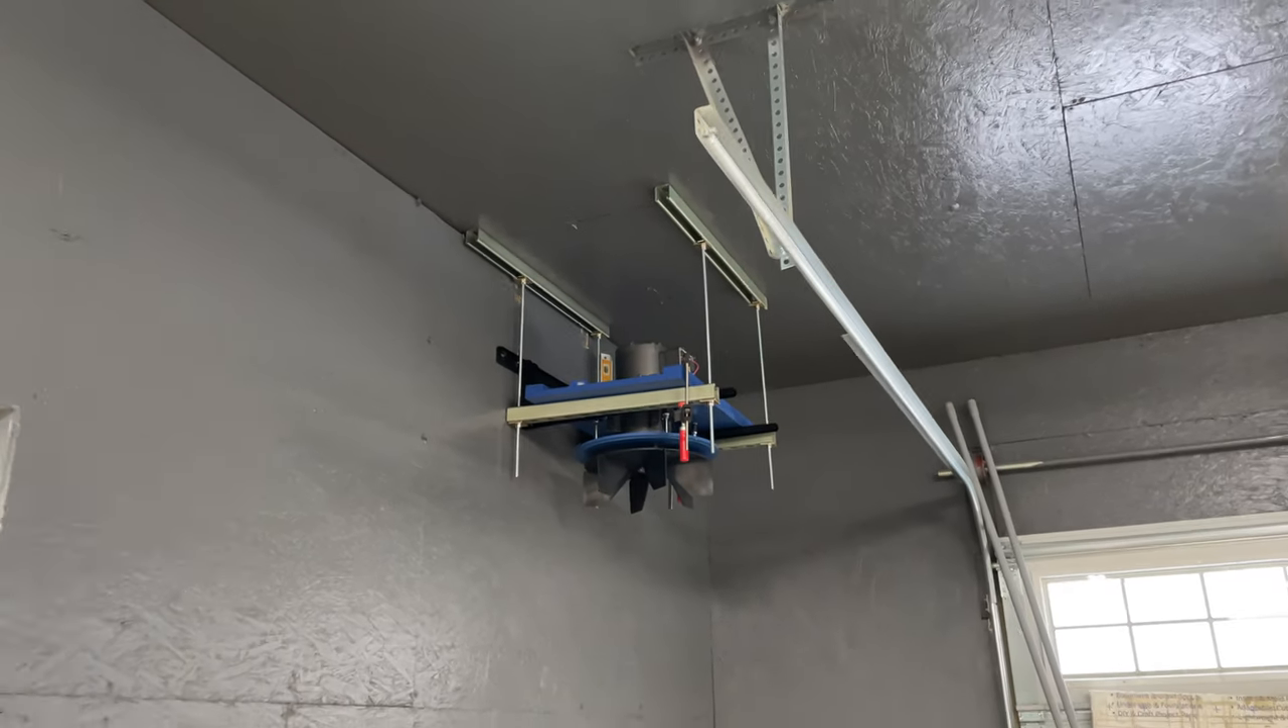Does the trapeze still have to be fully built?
No.